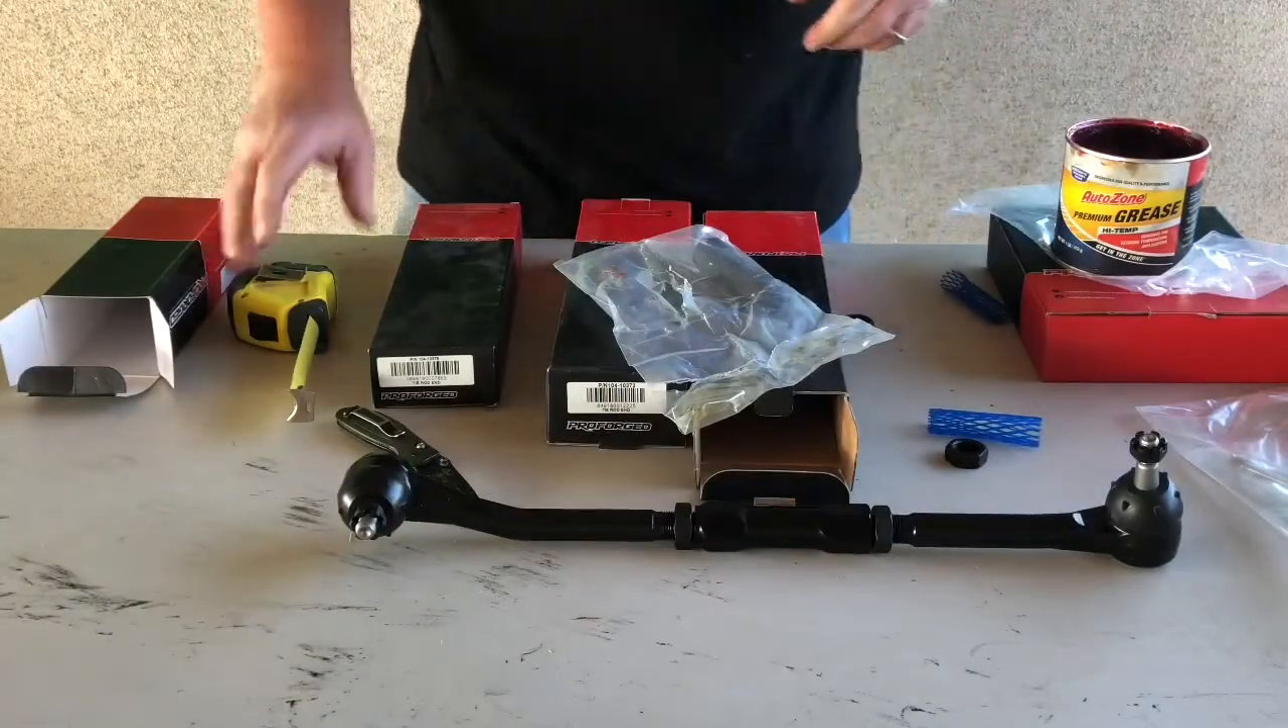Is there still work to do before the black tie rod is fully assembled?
No.